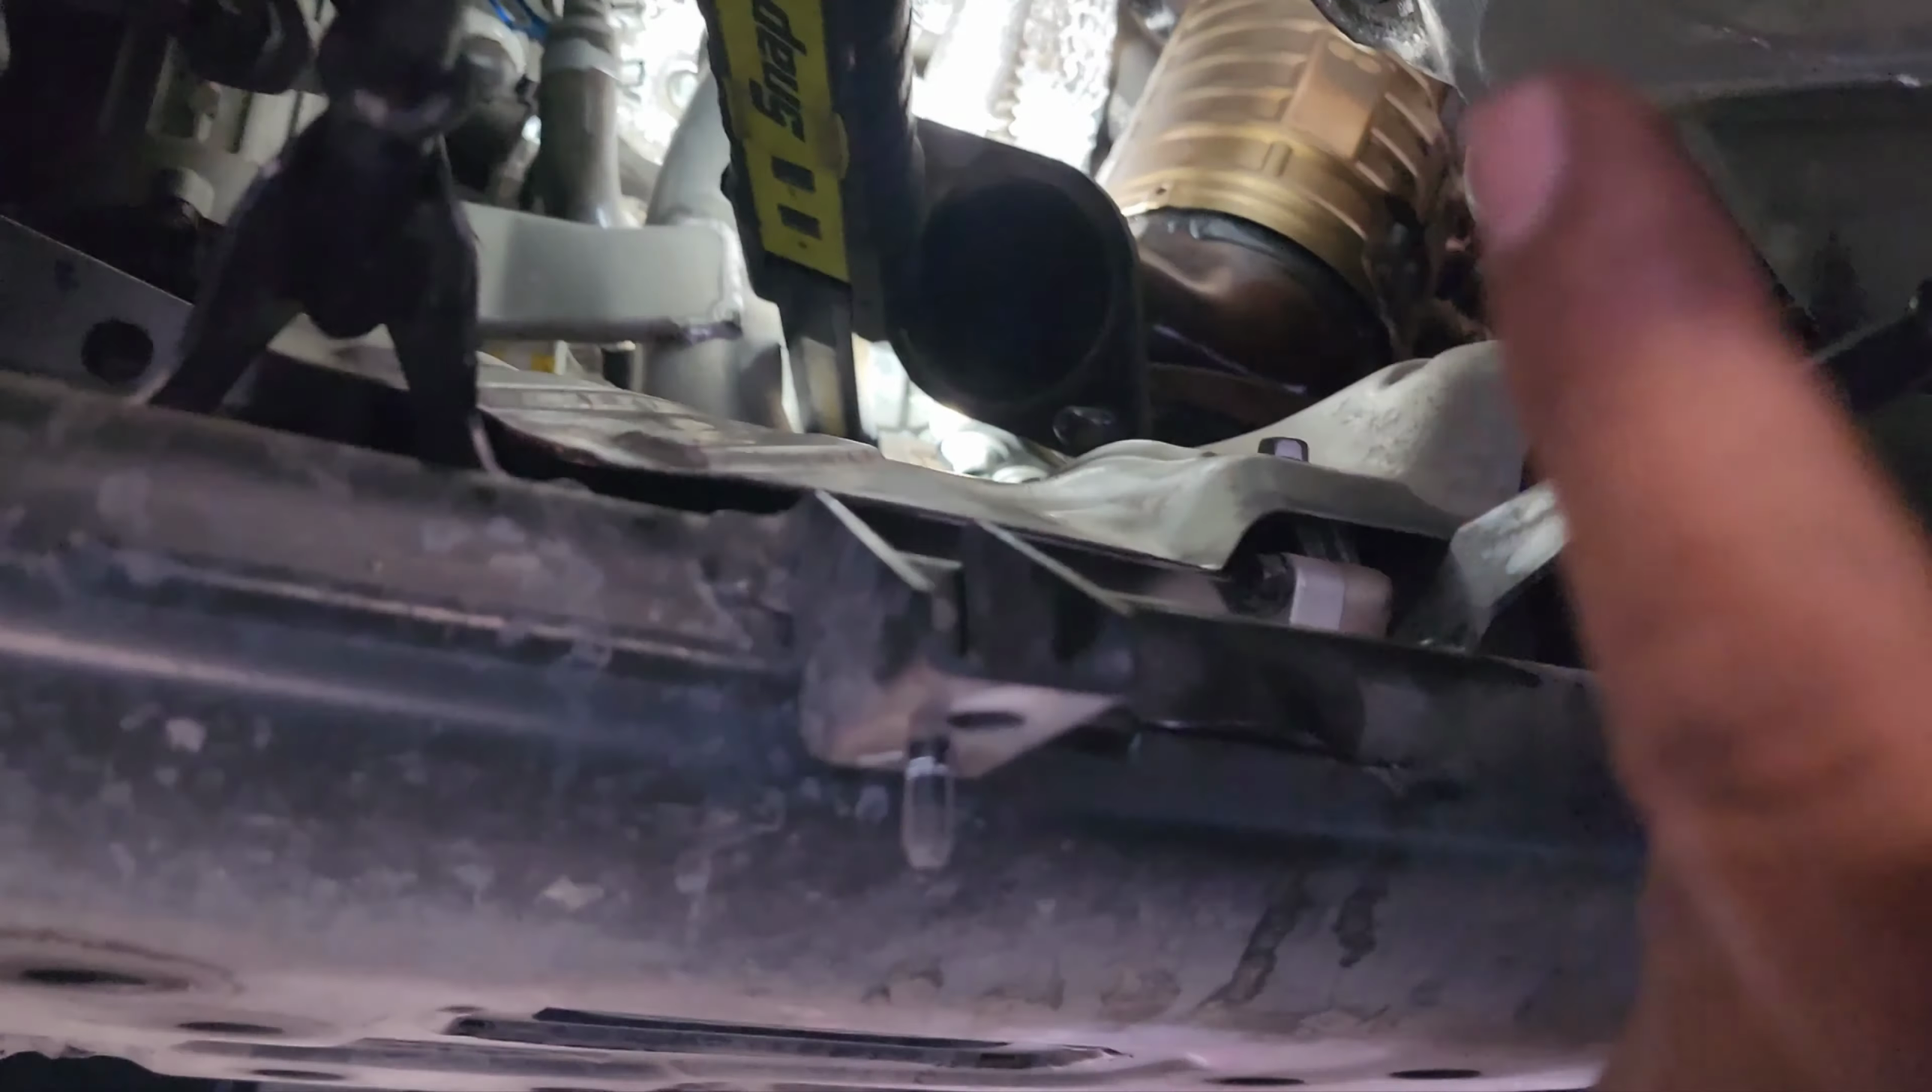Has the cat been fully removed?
No.